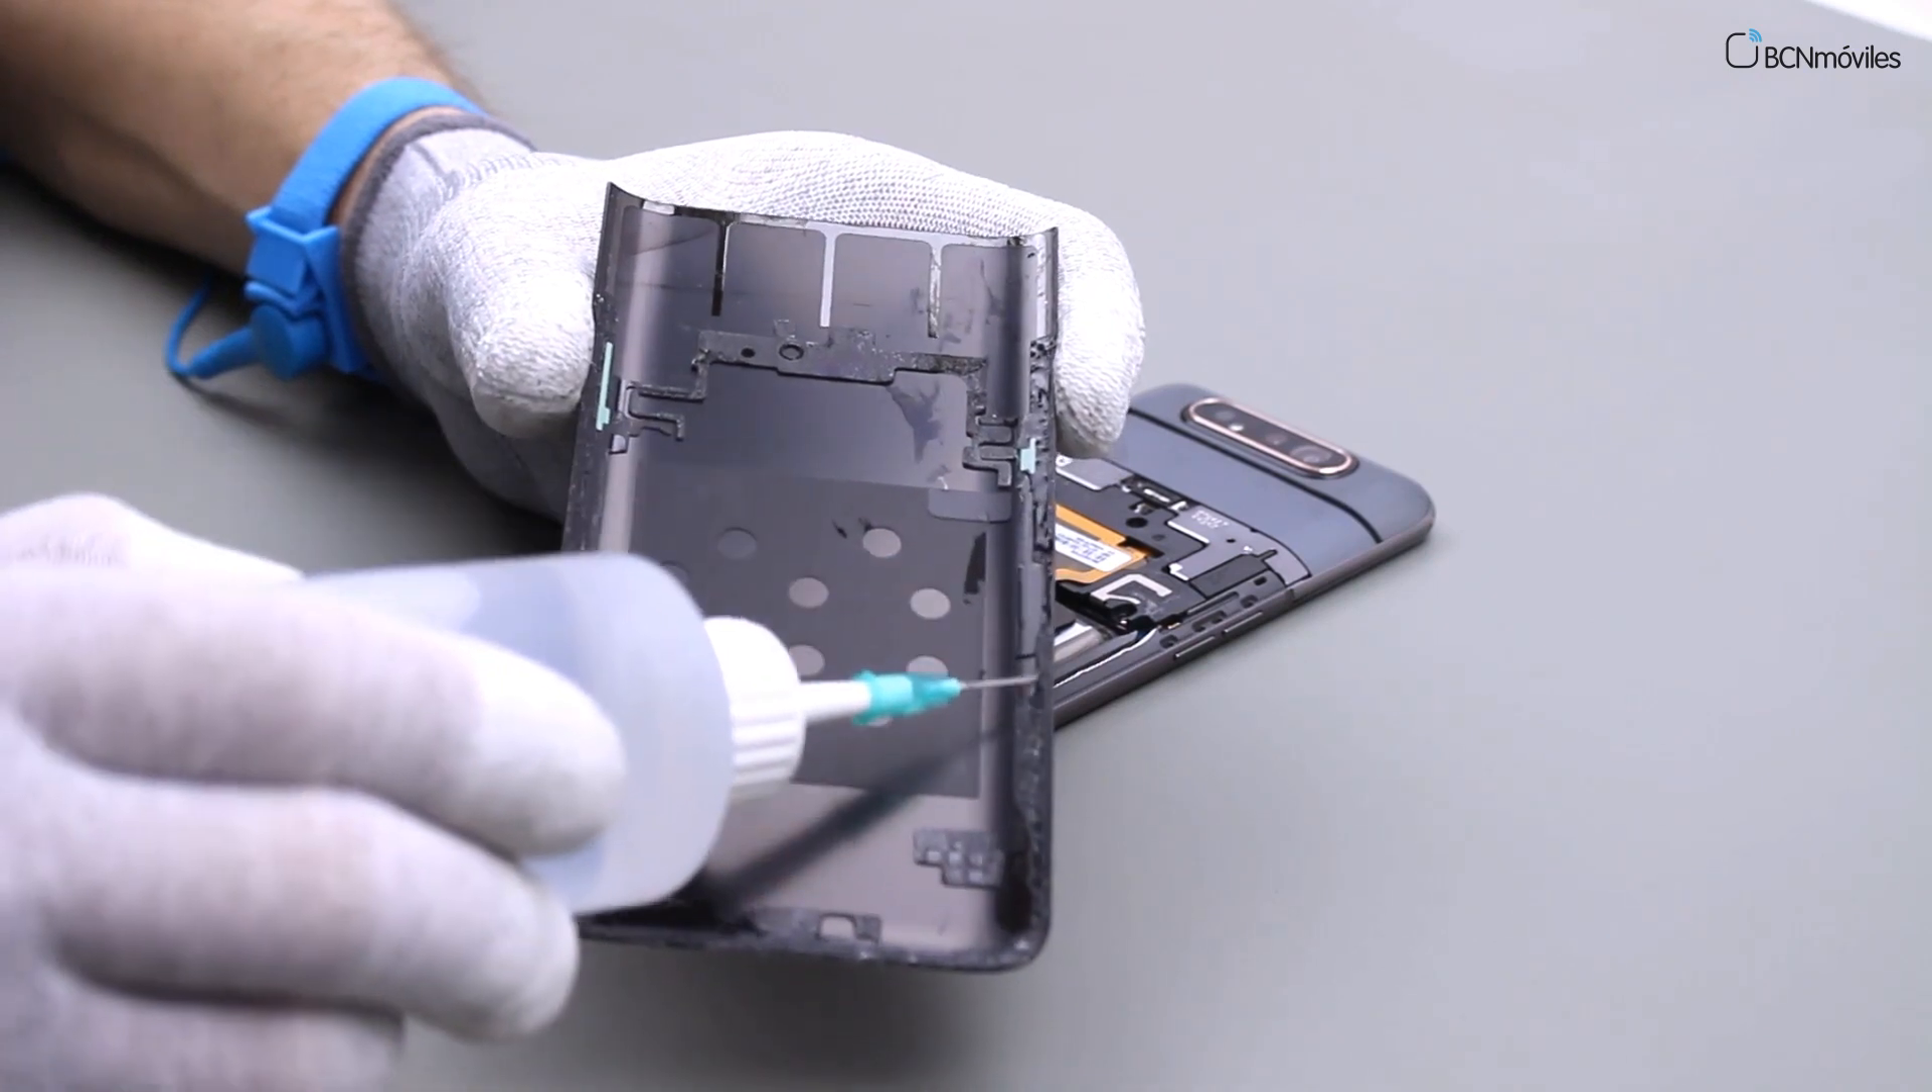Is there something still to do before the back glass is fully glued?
Yes.